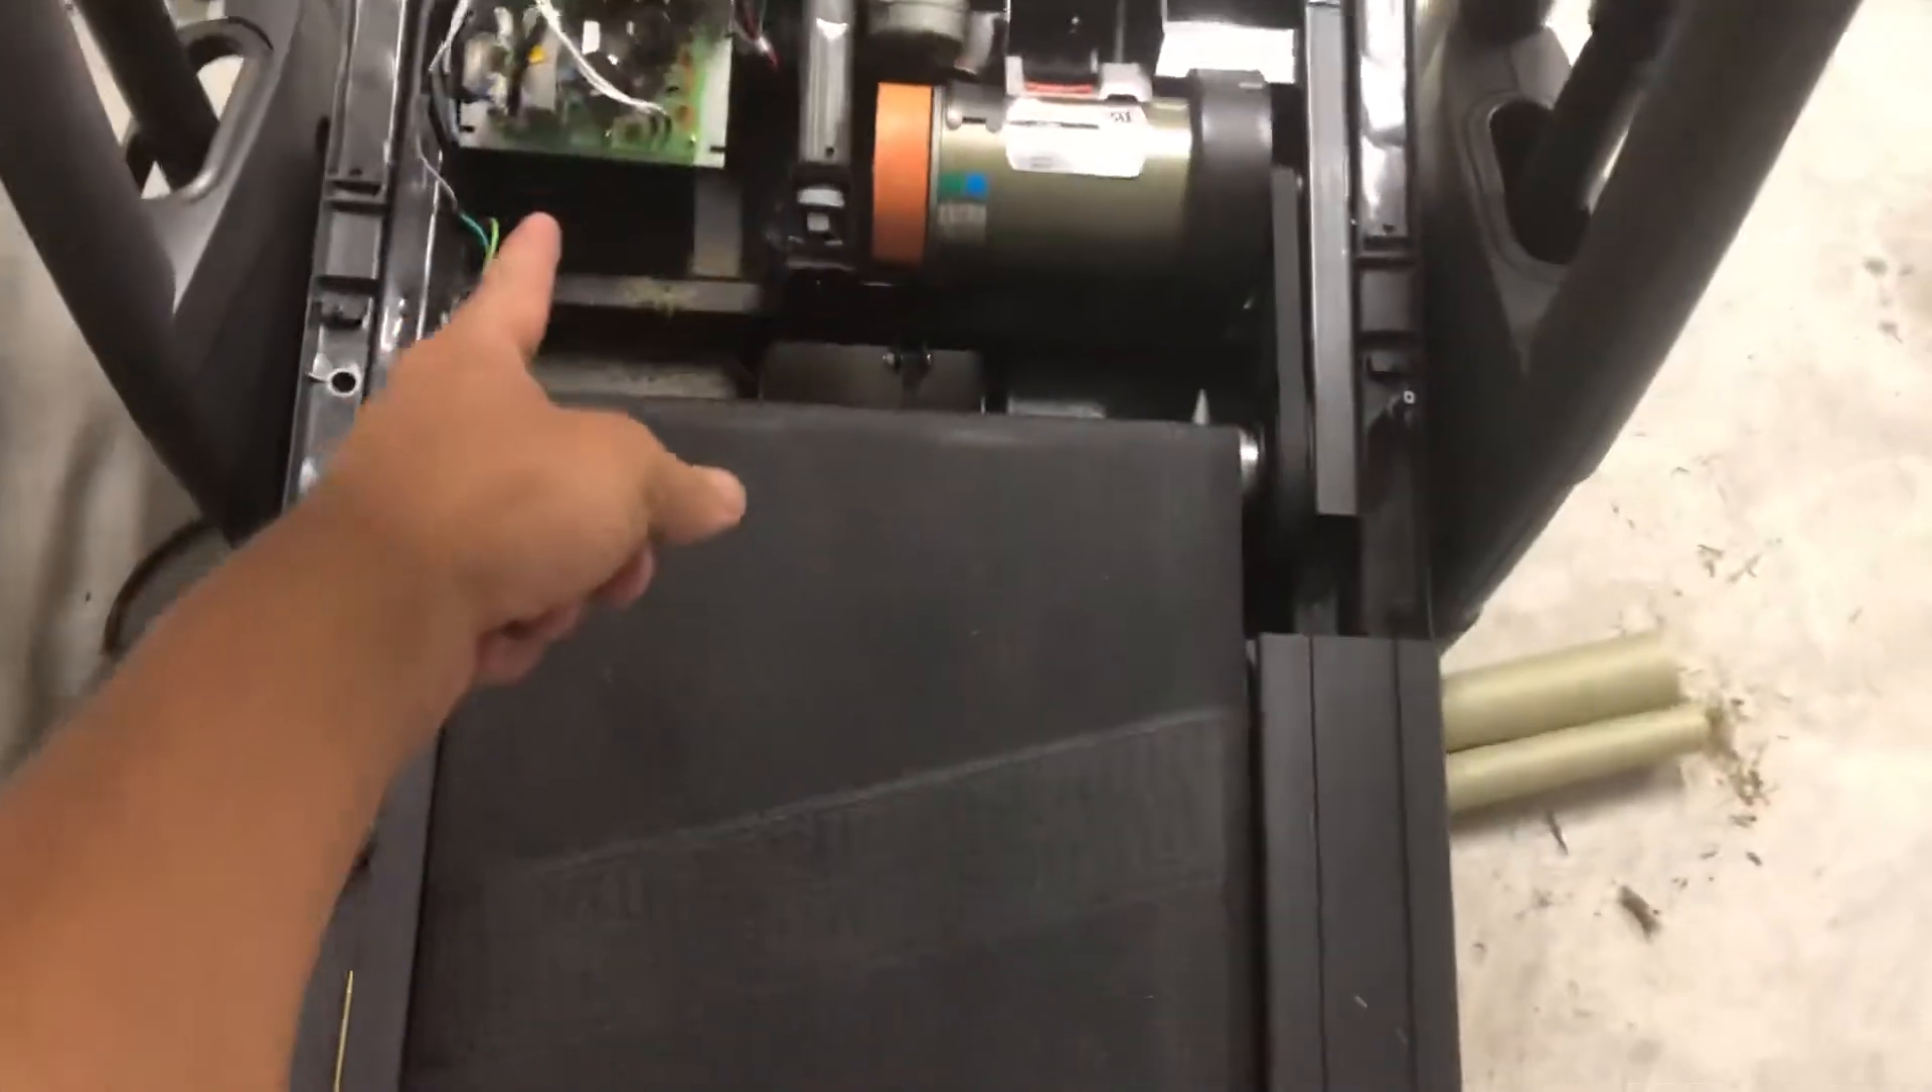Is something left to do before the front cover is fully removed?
No.